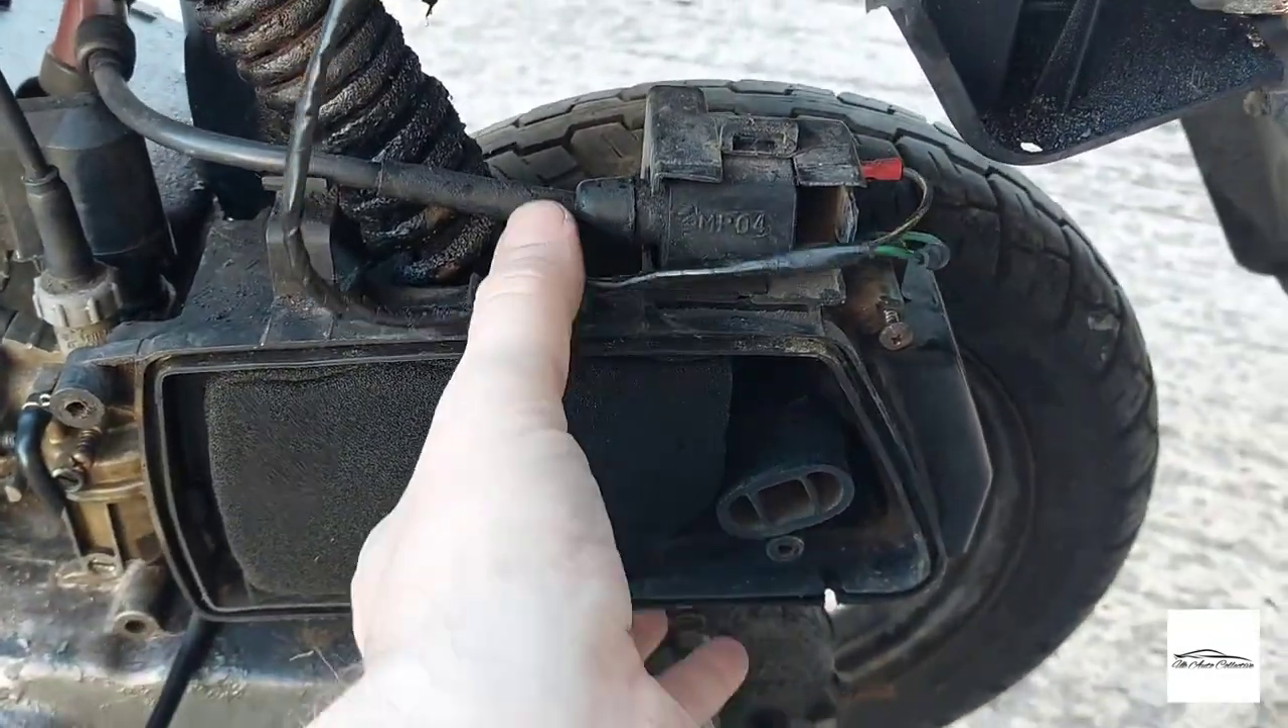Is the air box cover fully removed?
Yes.